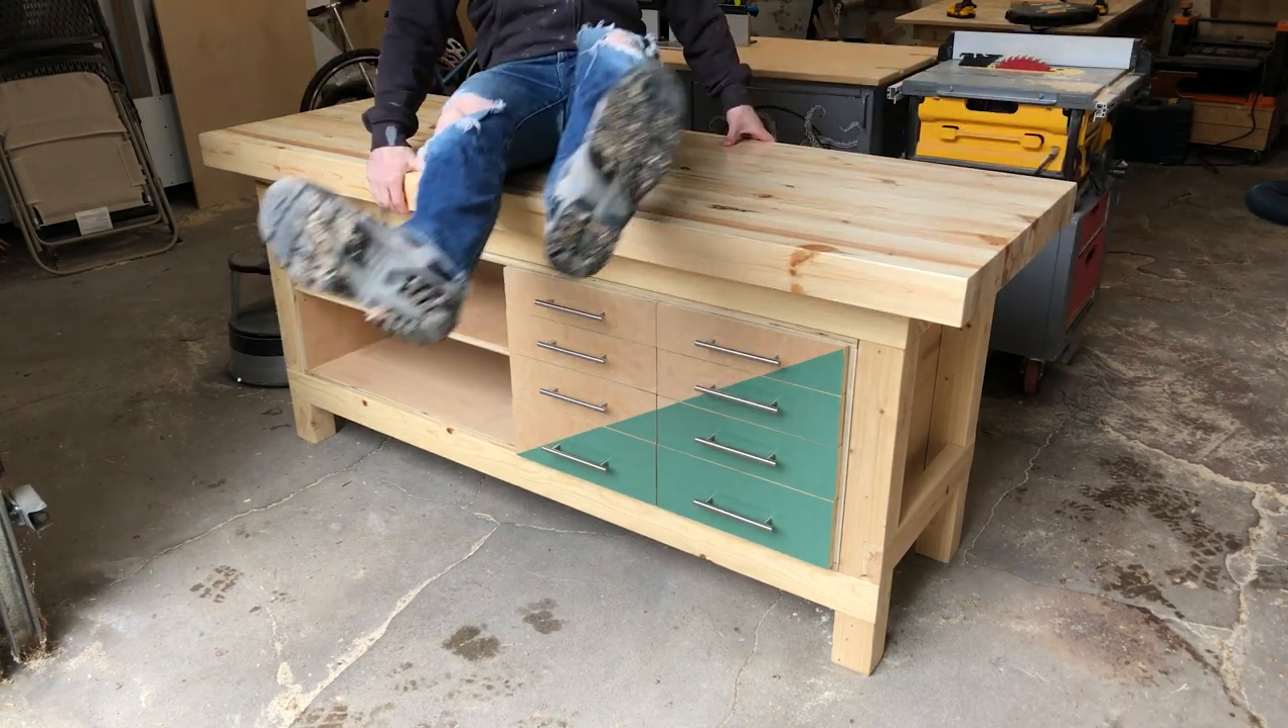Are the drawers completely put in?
Yes.